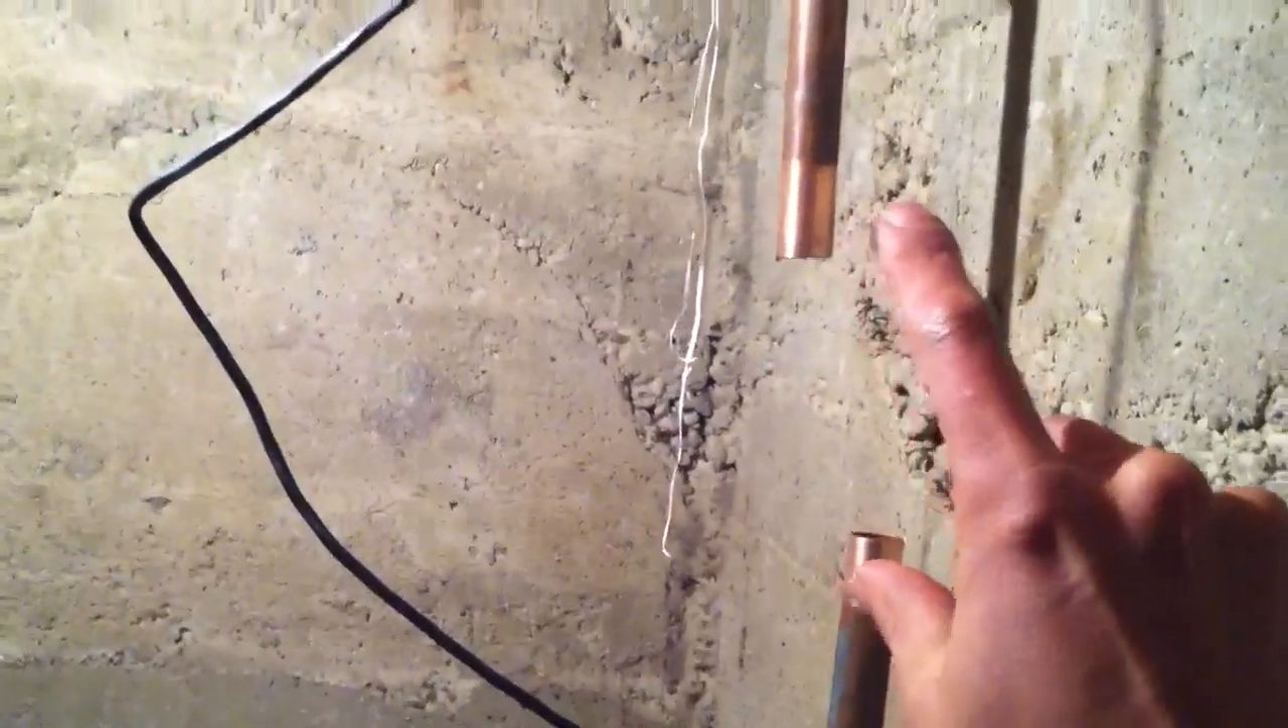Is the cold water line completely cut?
Yes.